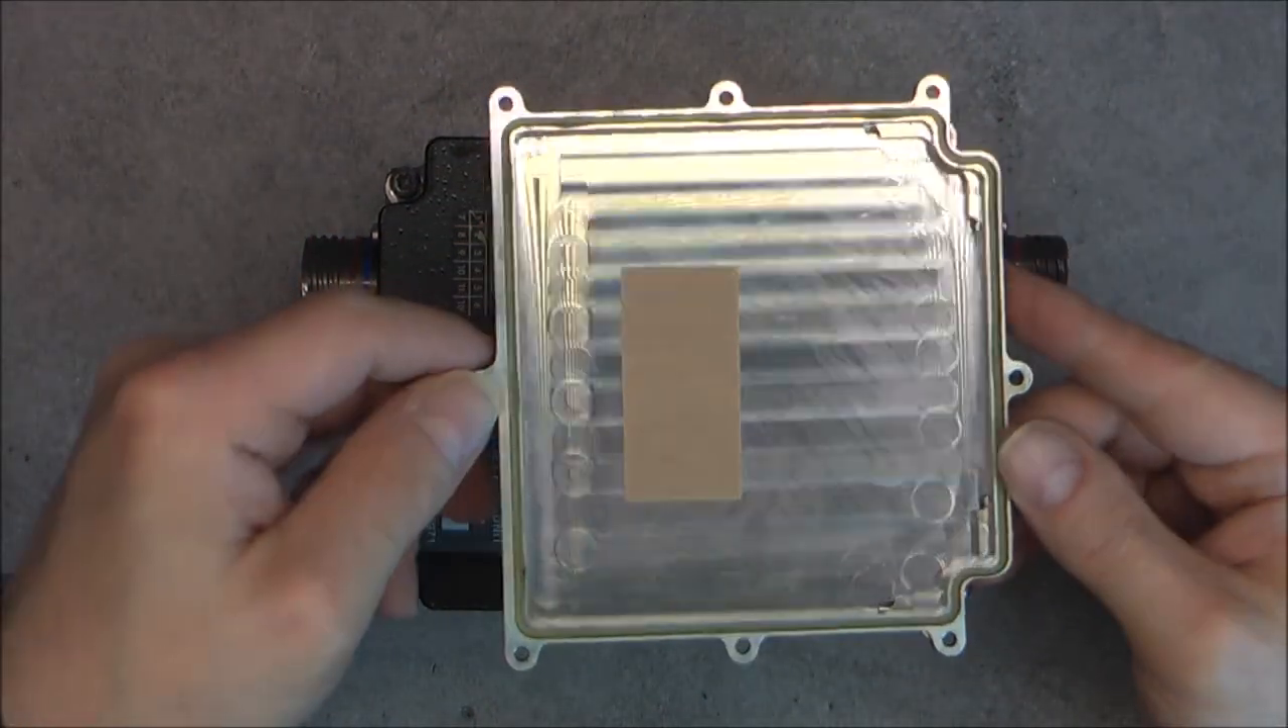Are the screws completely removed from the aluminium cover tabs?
Yes.